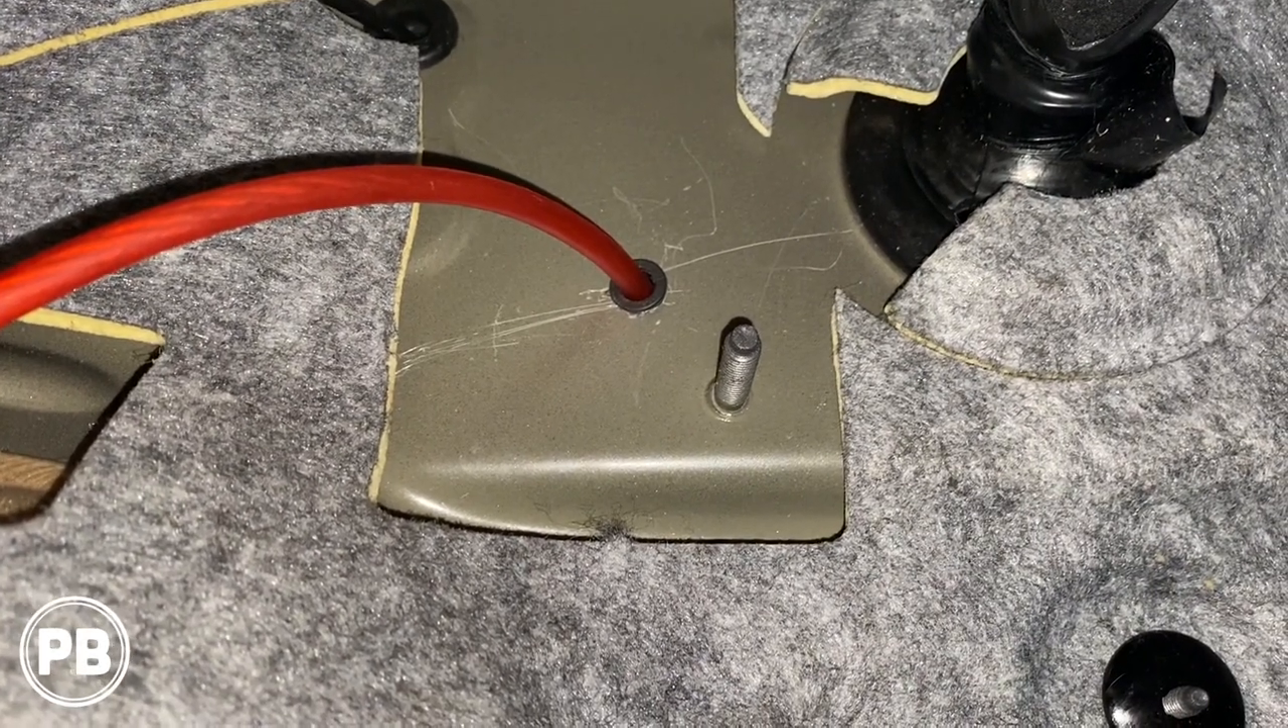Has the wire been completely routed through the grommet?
Yes.